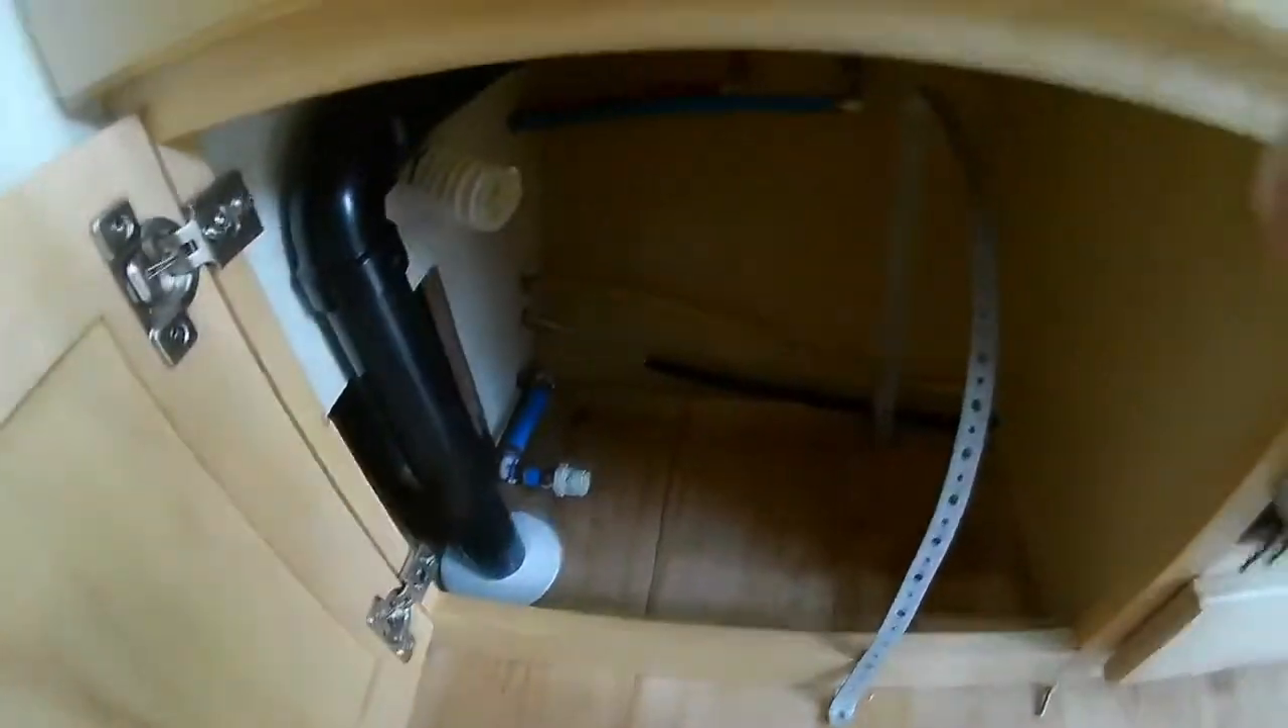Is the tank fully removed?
Yes.